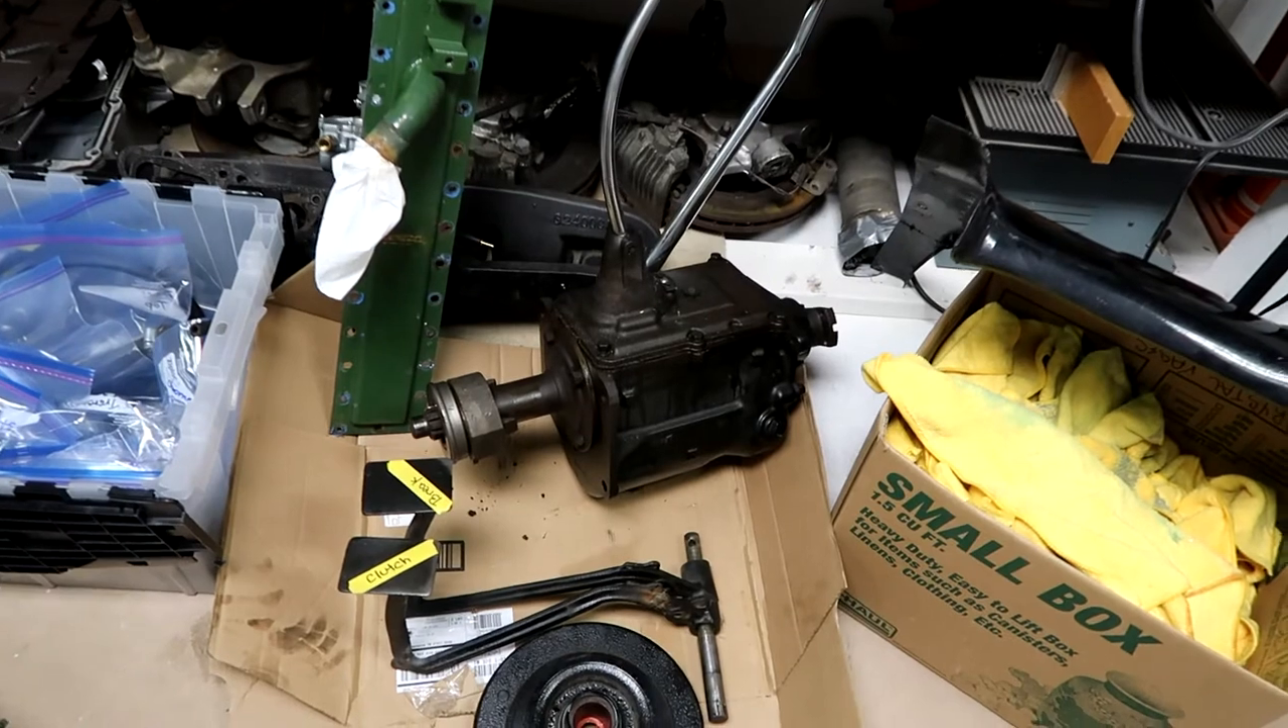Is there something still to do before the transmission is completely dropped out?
No.